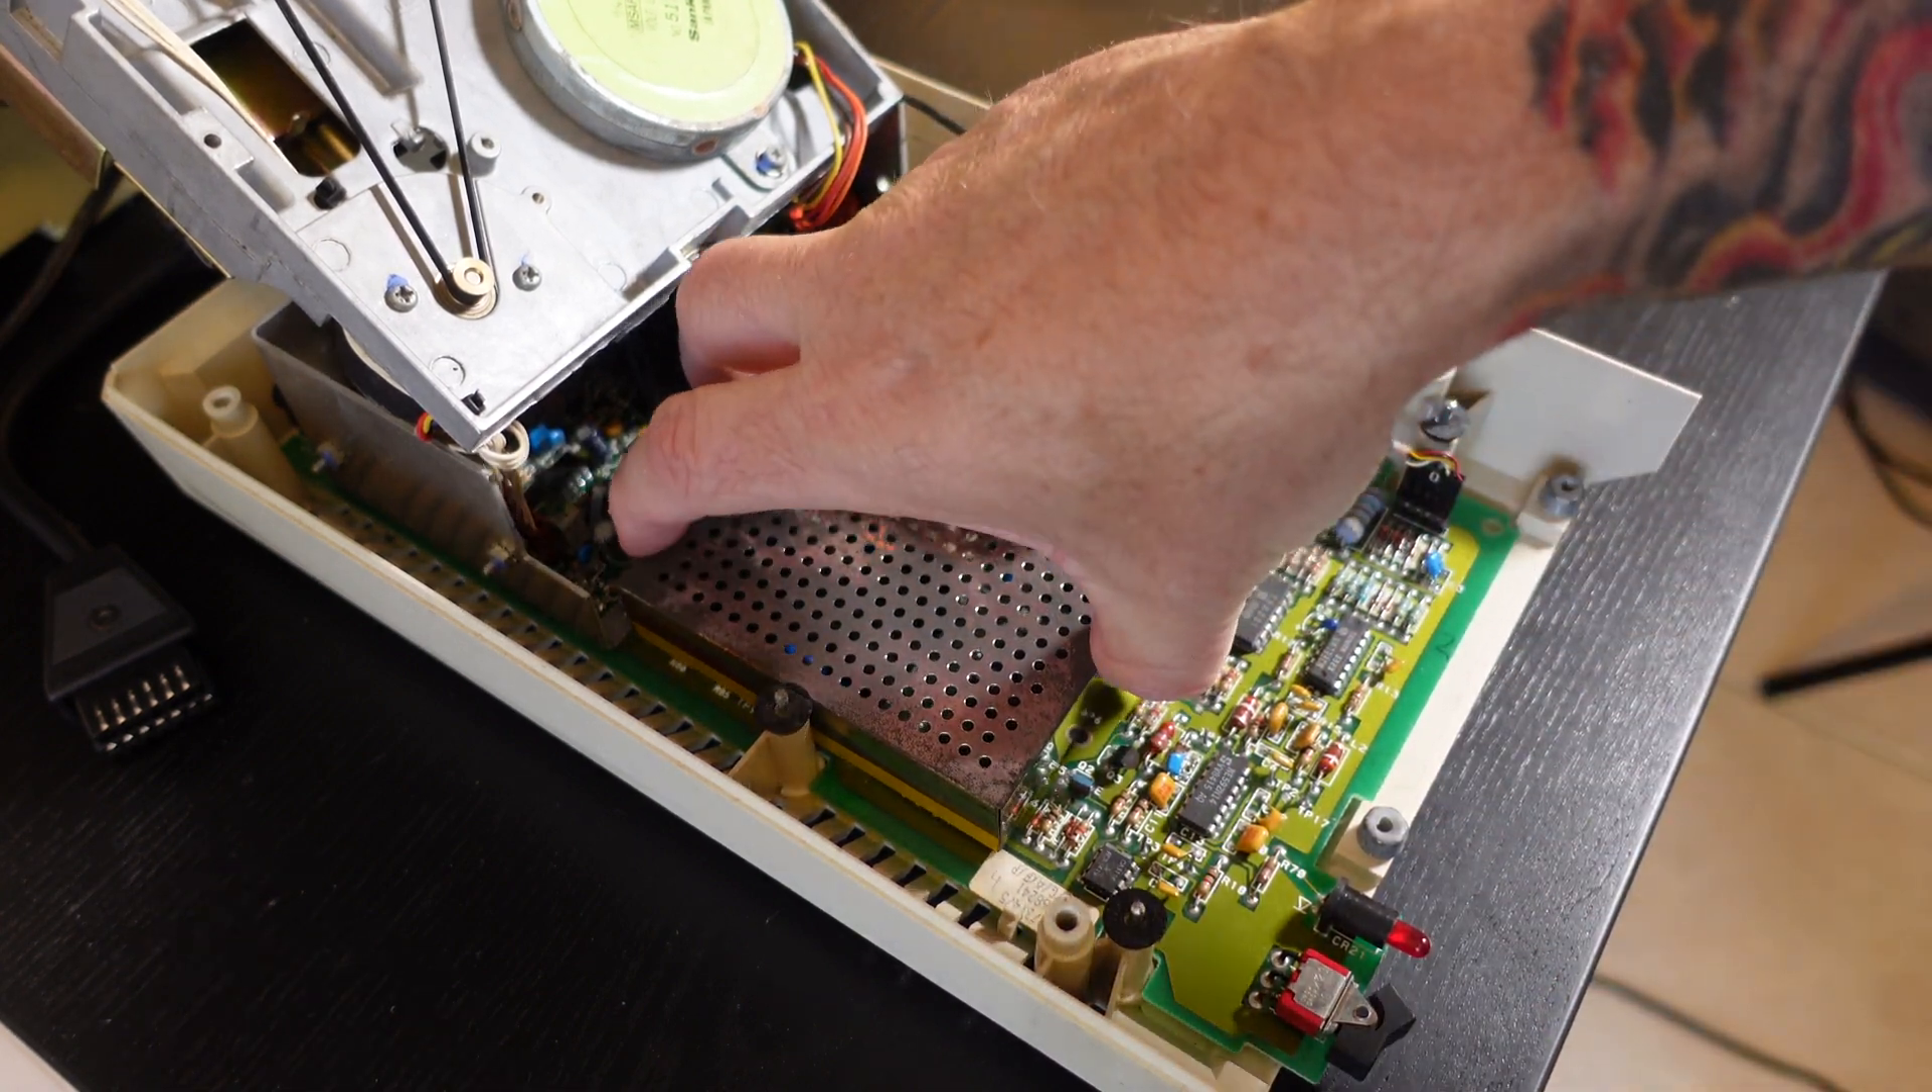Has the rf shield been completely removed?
No.